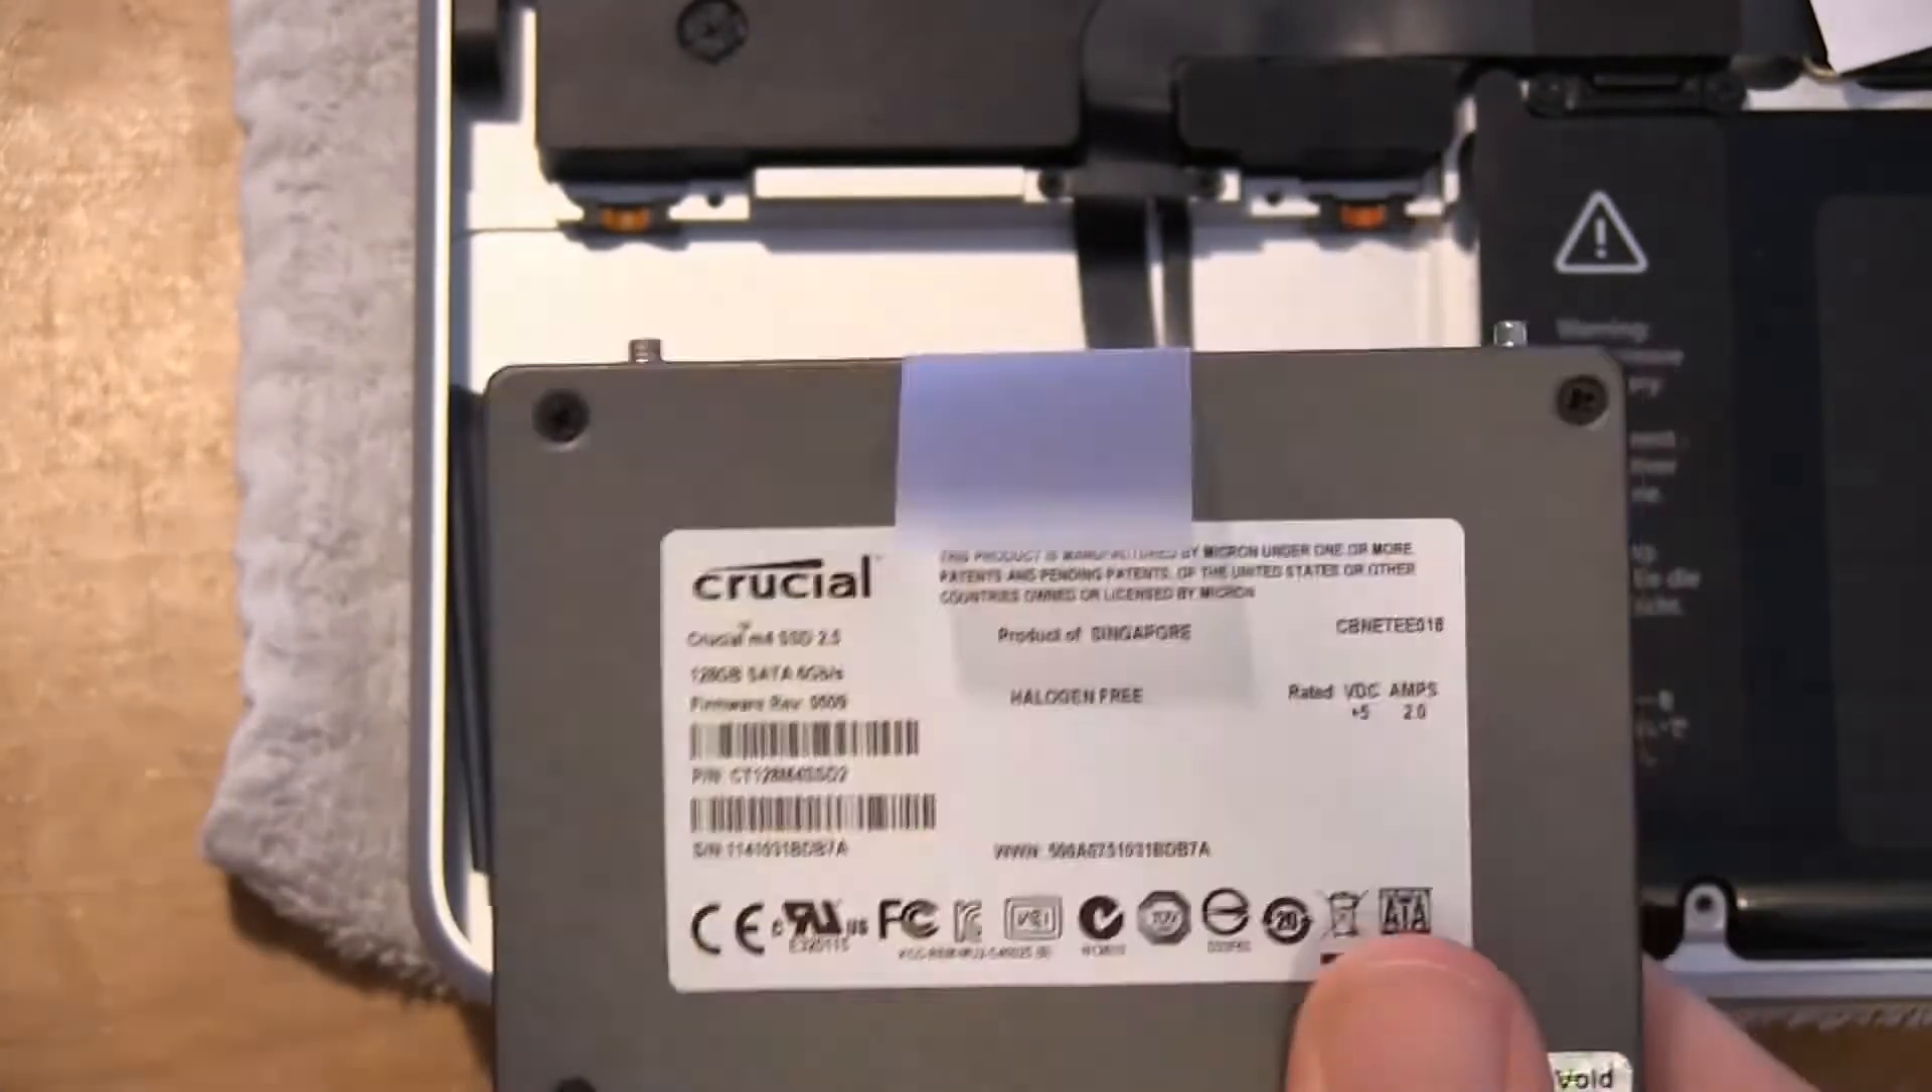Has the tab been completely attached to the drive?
Yes.